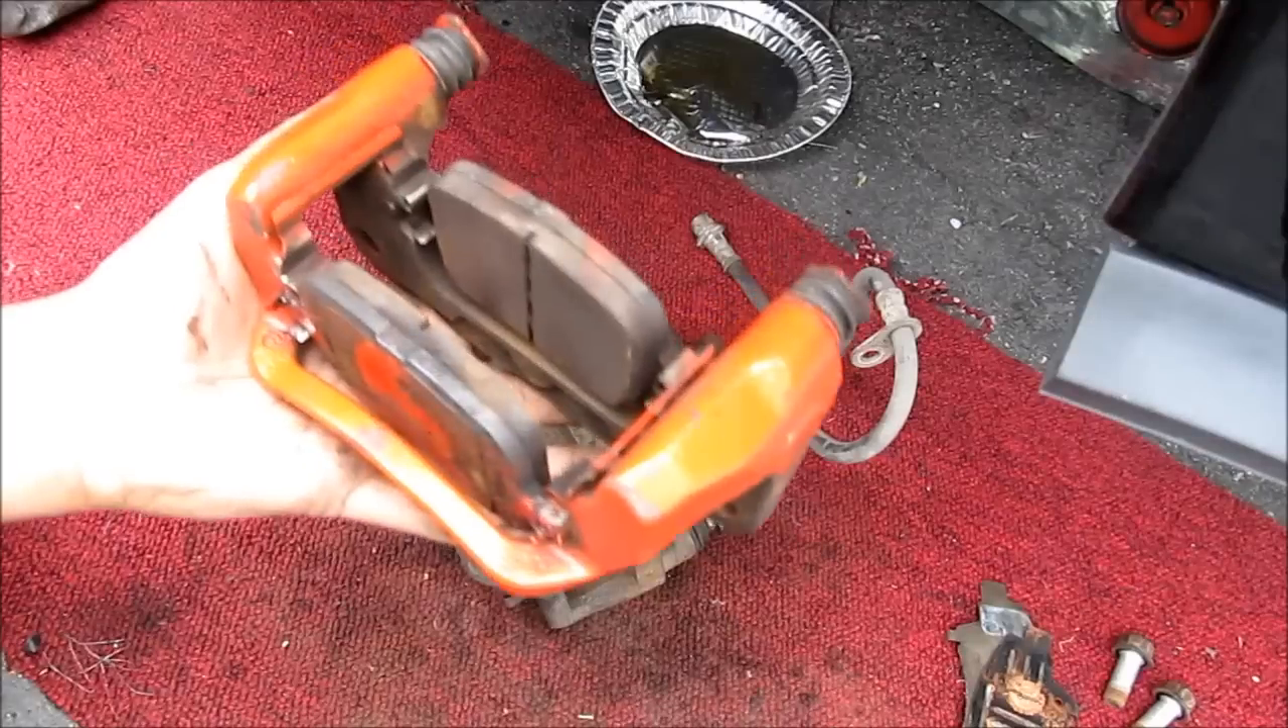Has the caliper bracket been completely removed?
Yes.